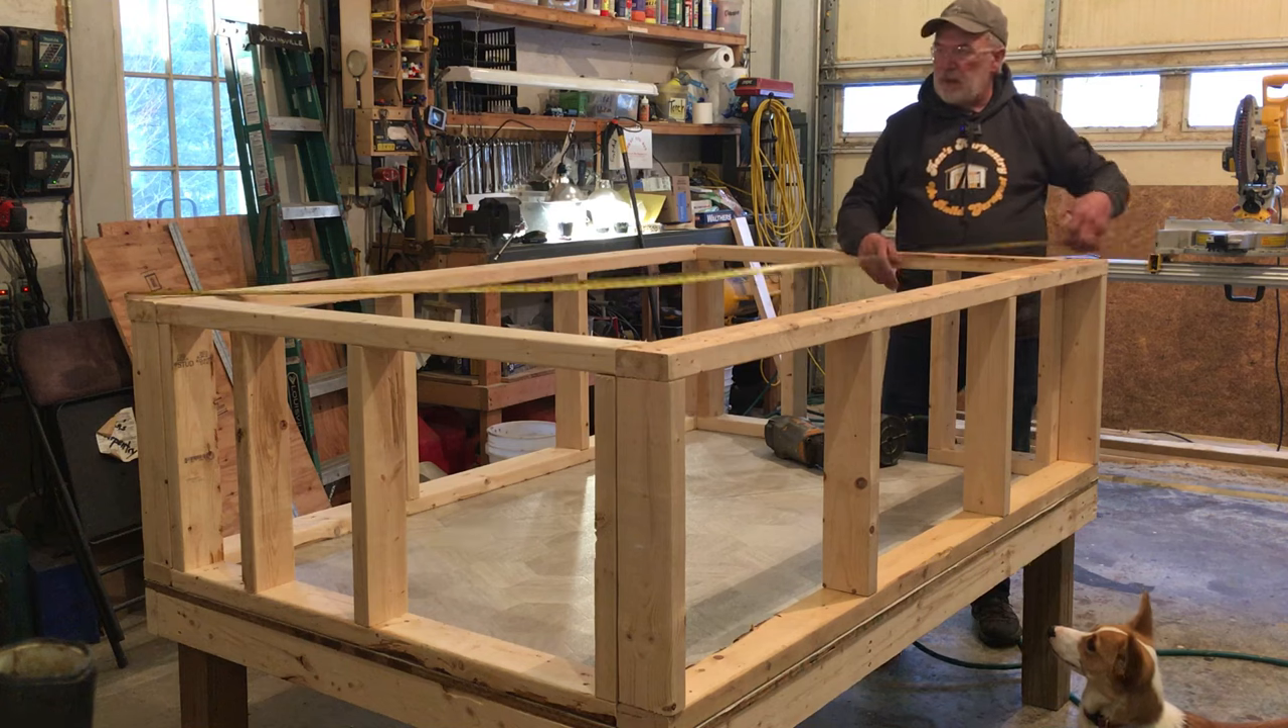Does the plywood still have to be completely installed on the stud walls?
Yes.